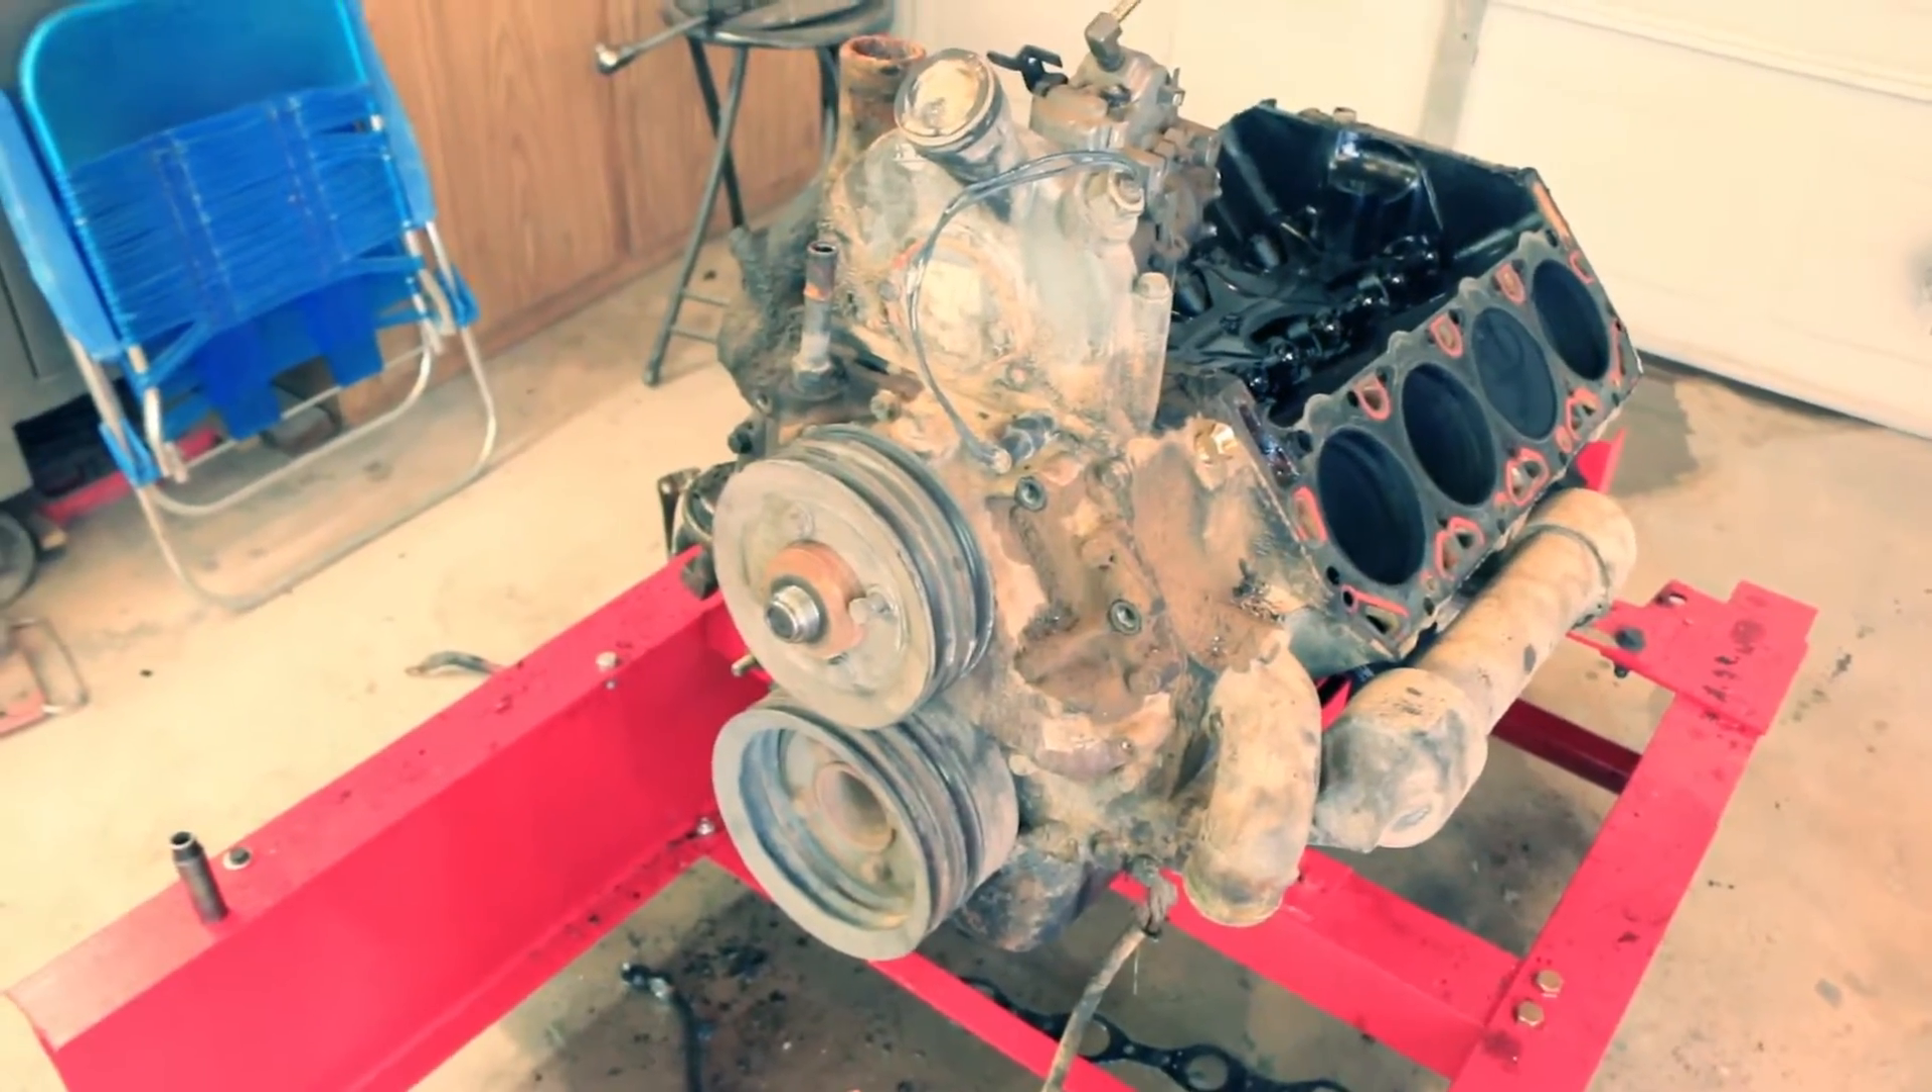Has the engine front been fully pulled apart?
No.